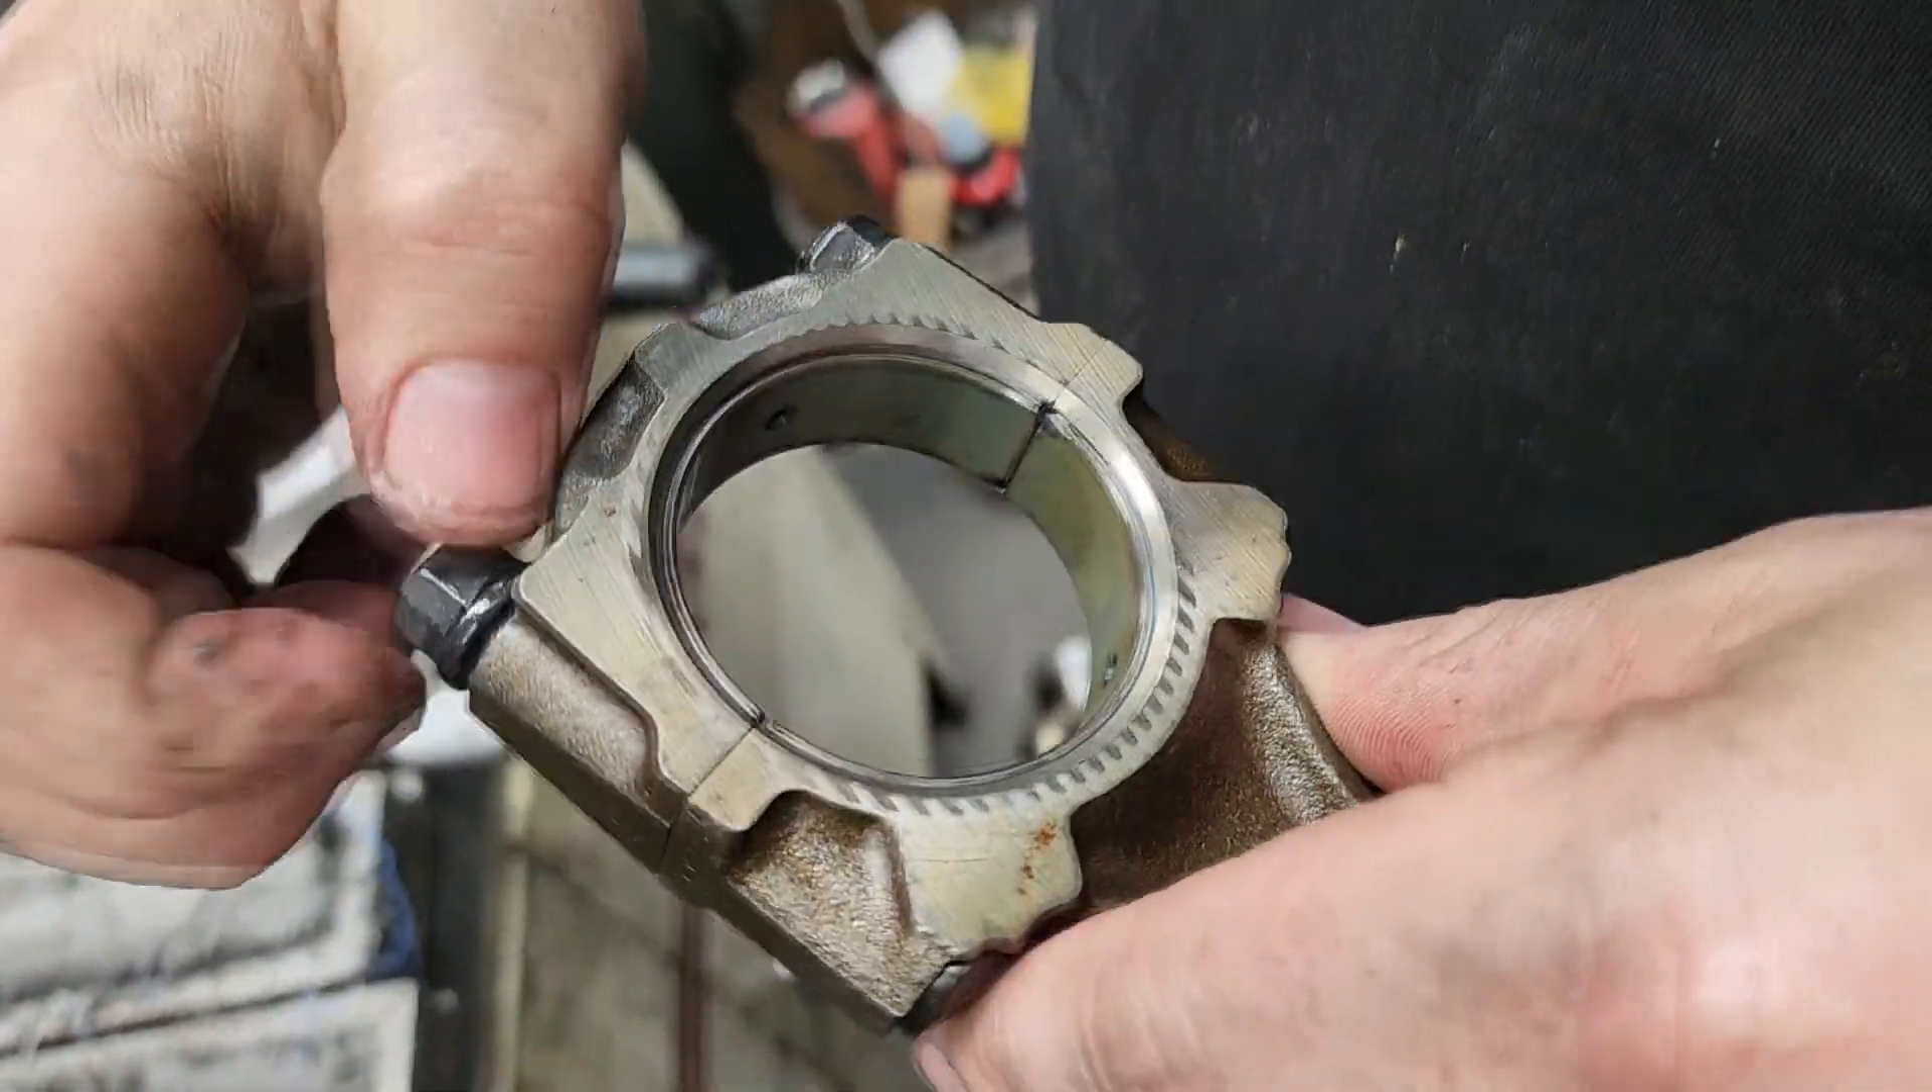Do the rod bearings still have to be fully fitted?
No.